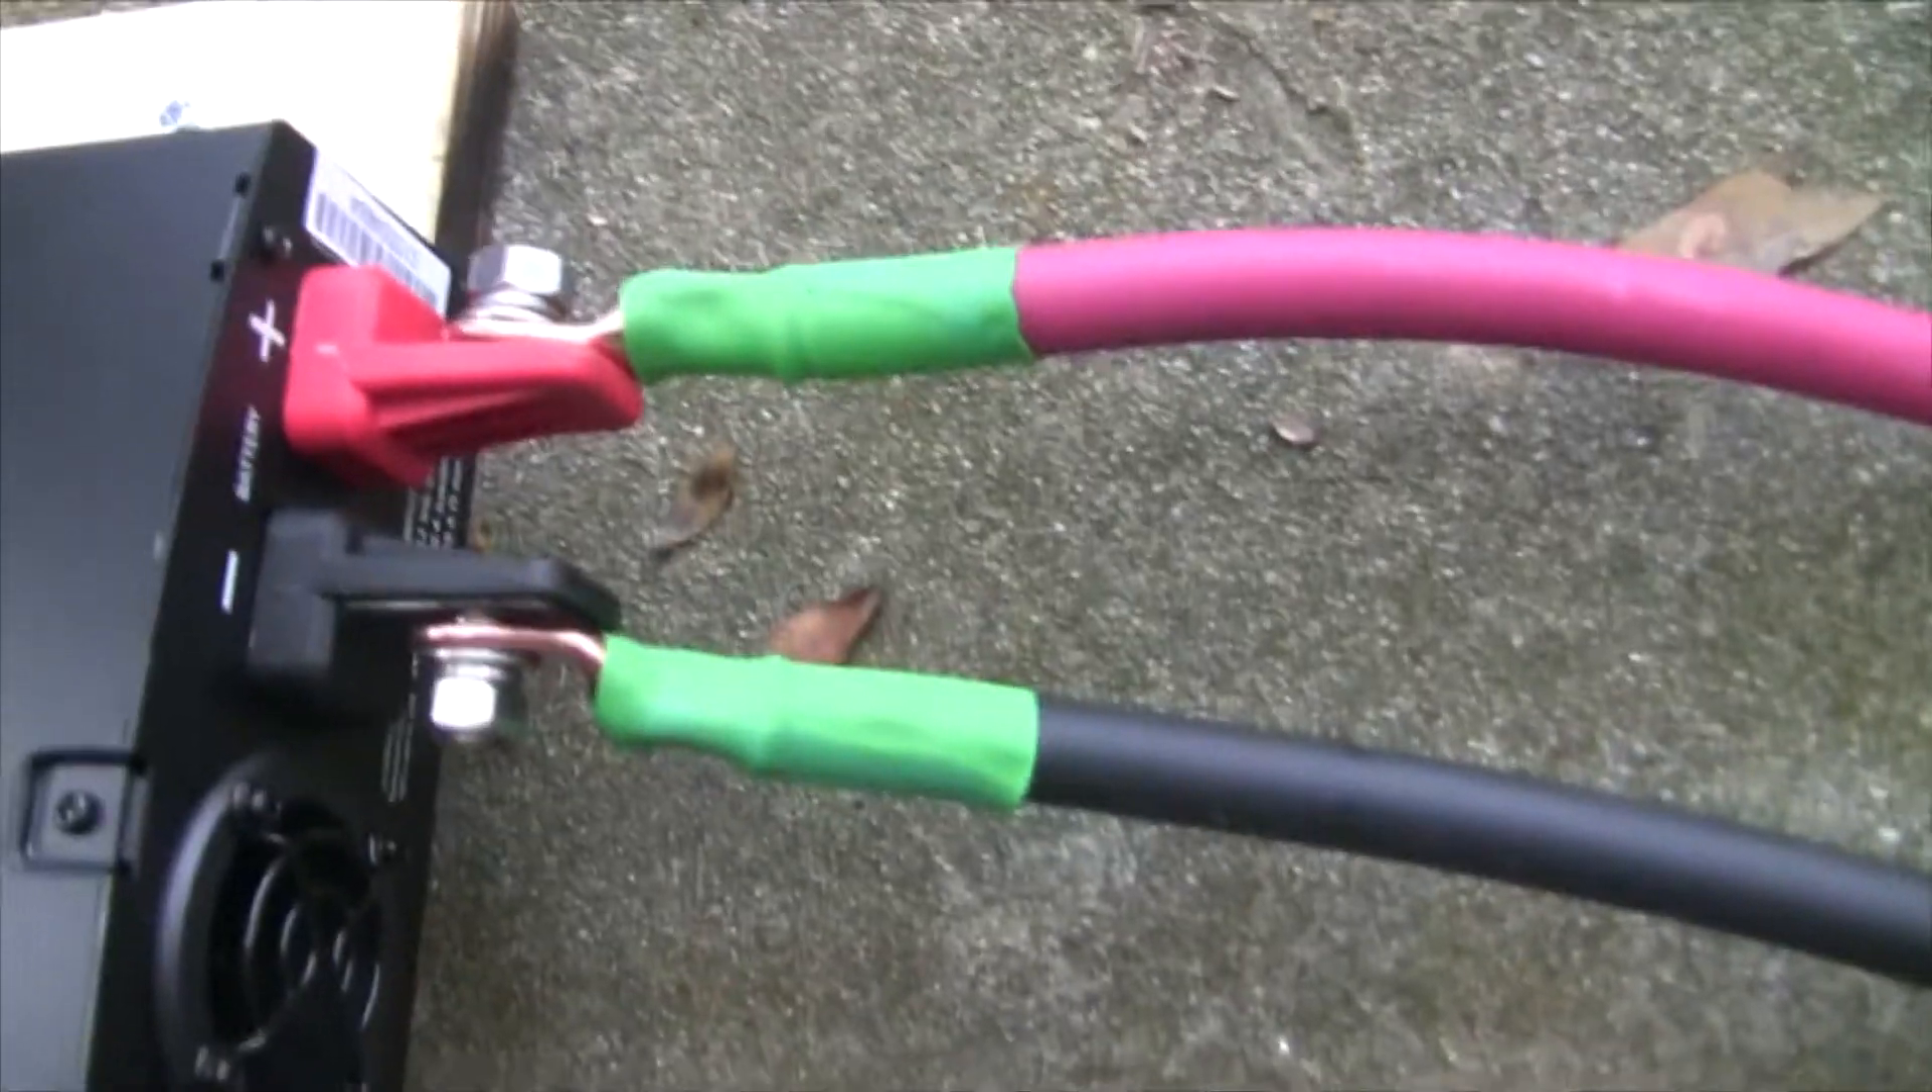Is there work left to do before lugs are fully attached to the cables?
No.